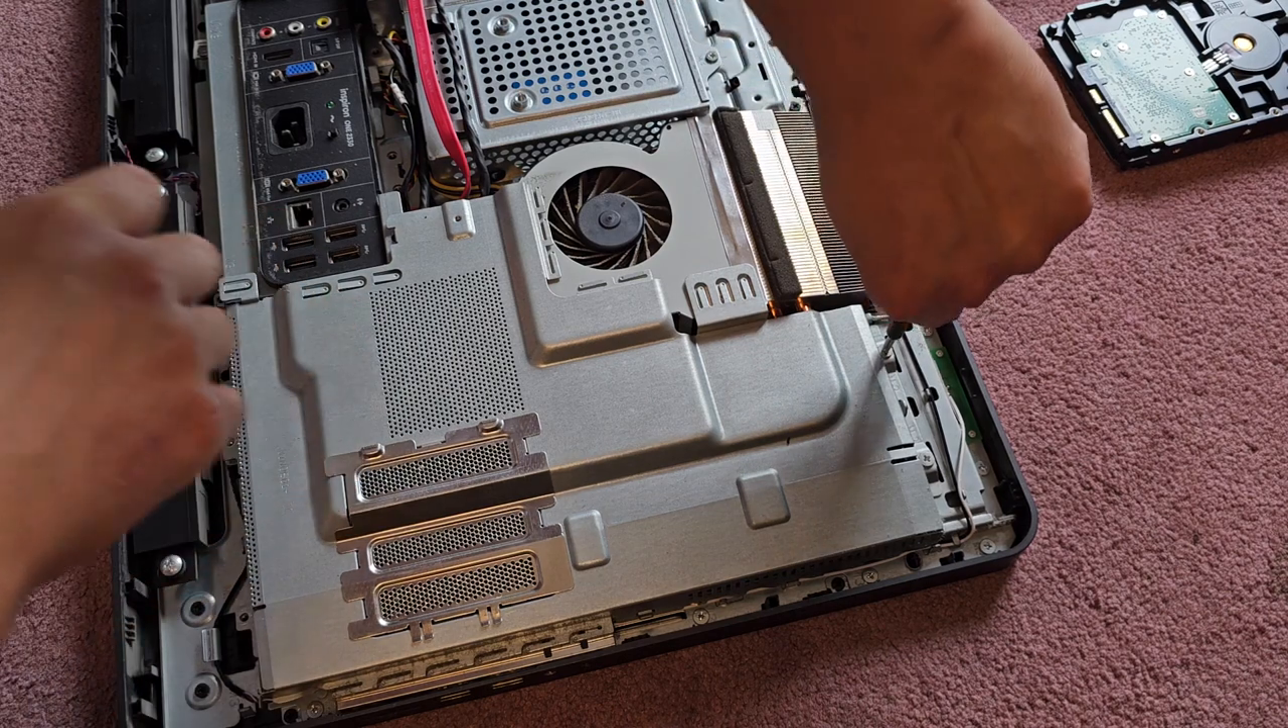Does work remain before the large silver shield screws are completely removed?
Yes.